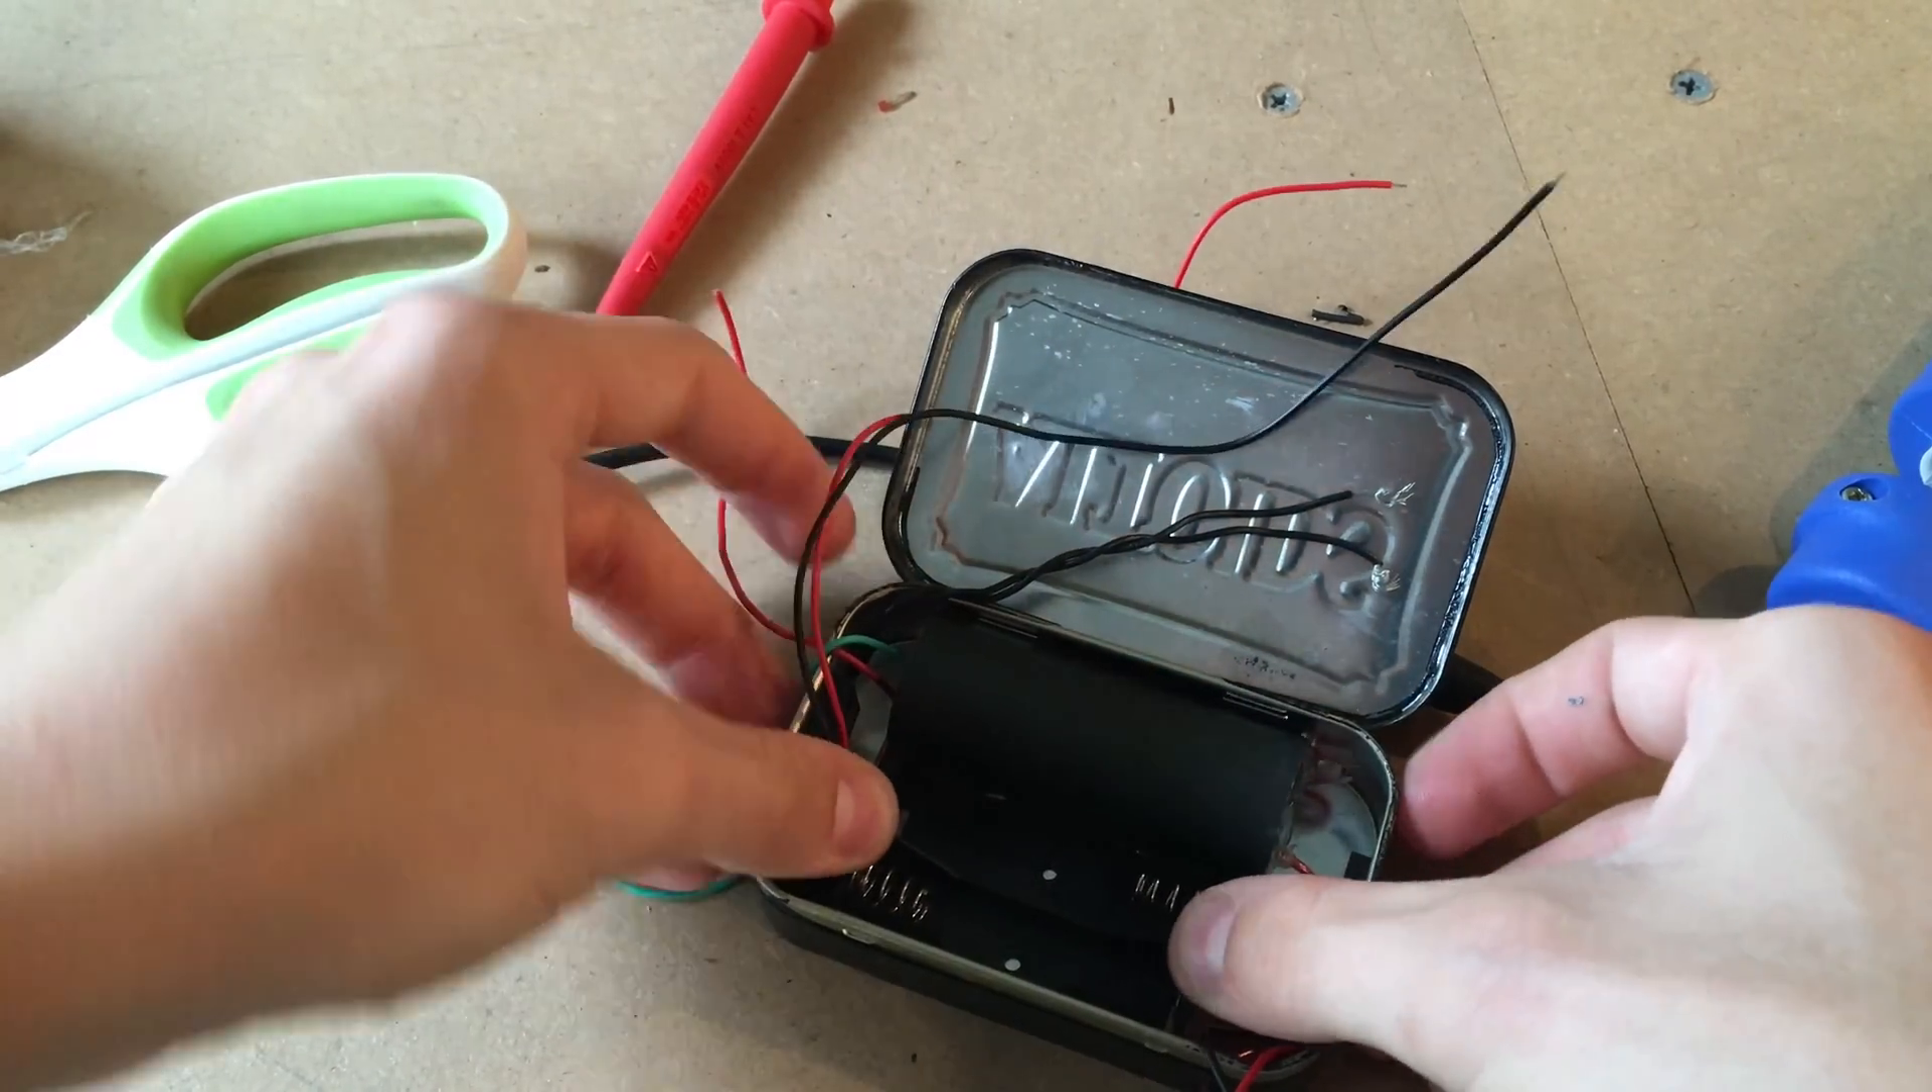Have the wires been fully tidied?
No.